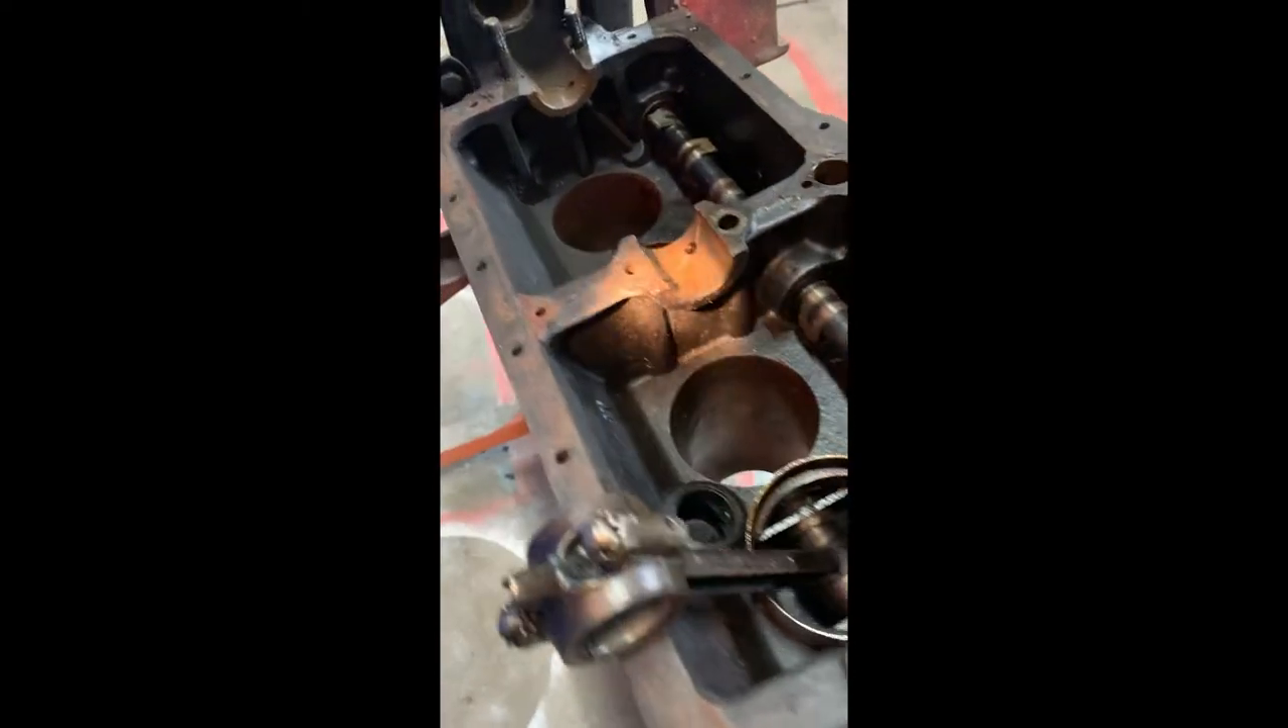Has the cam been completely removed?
No.